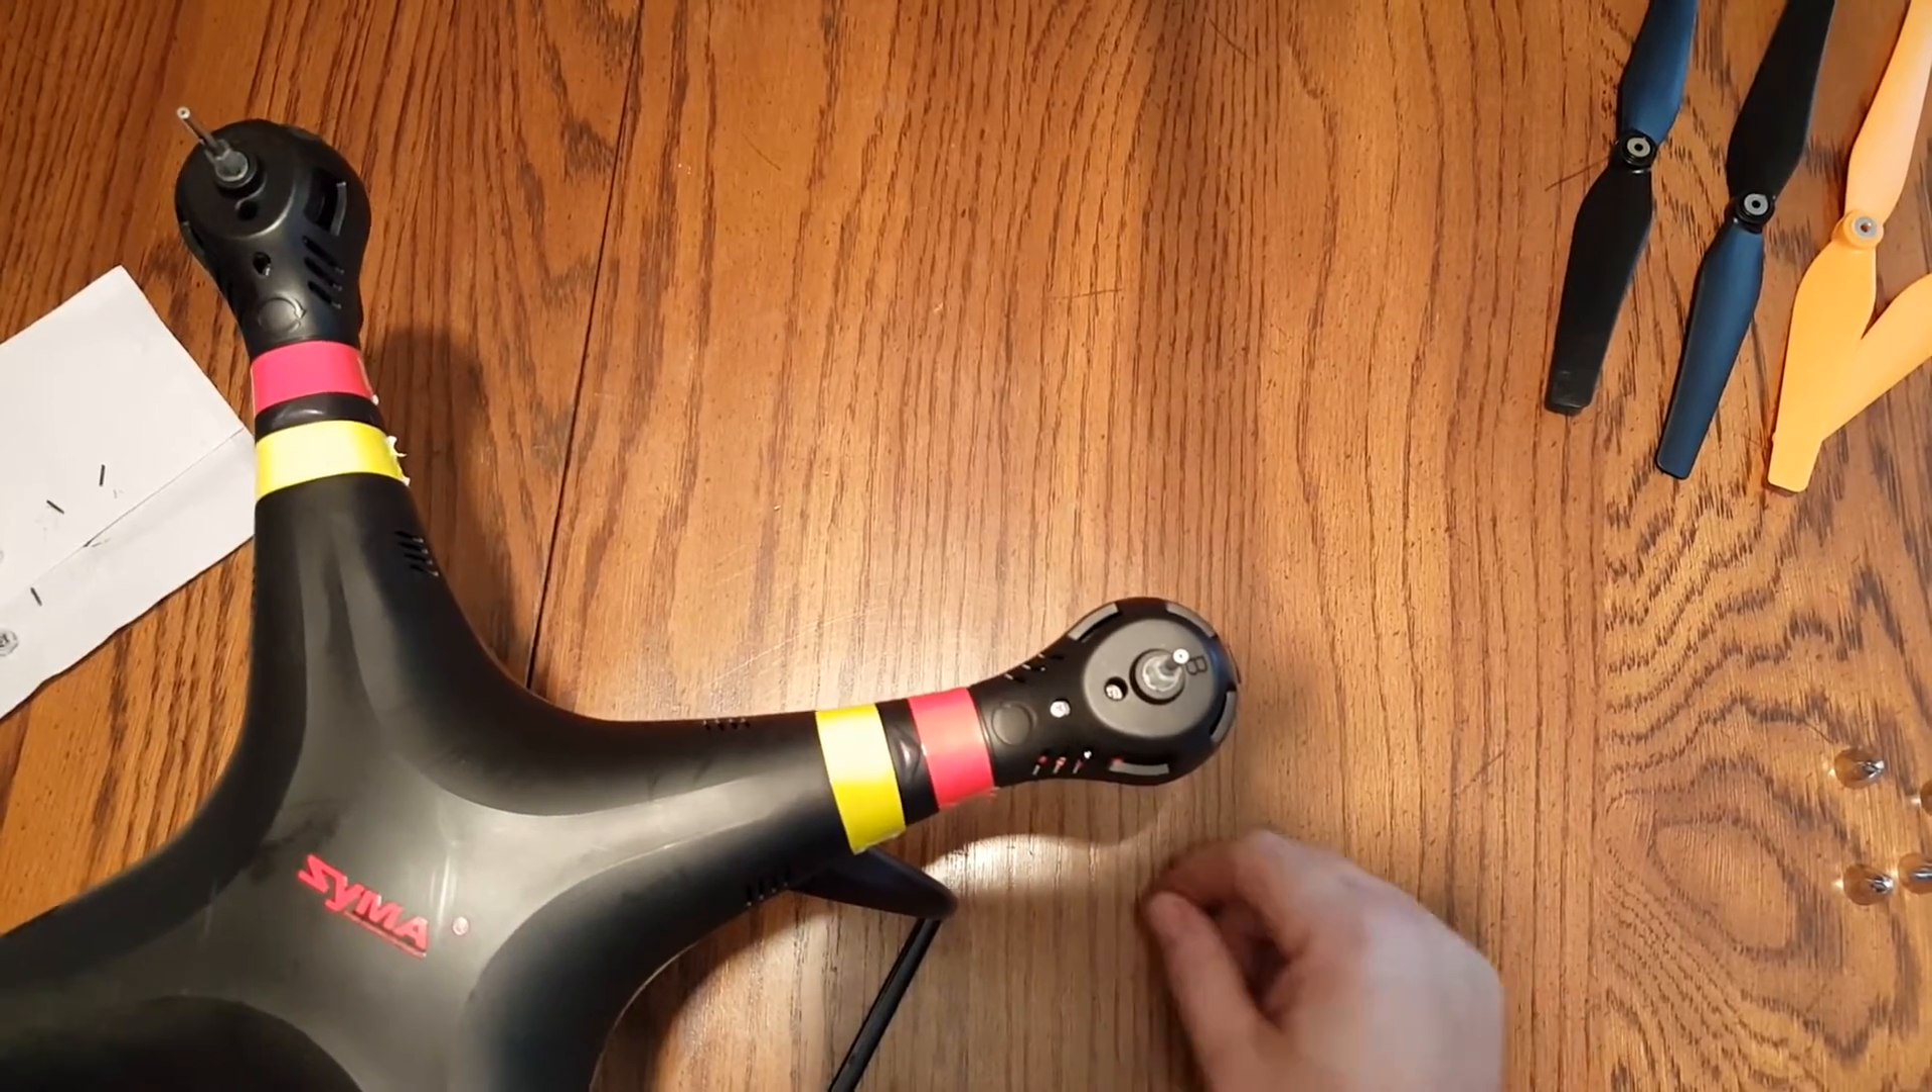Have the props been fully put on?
No.